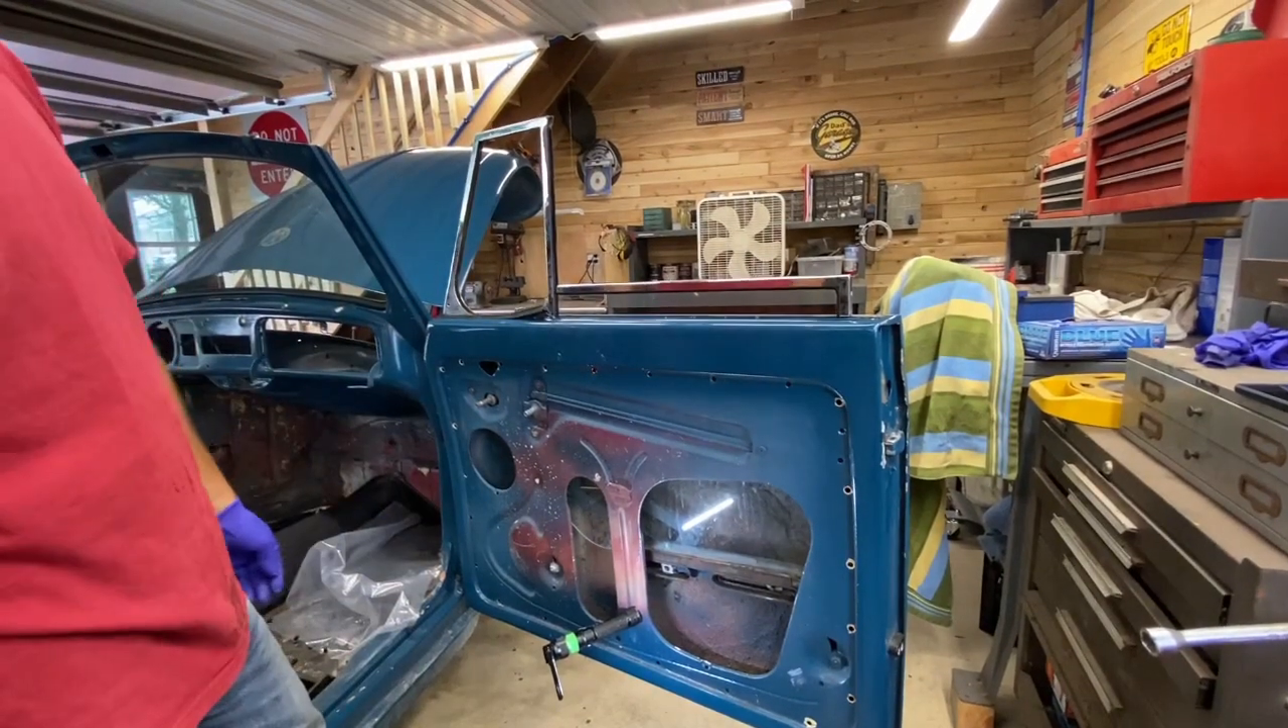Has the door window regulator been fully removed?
No.